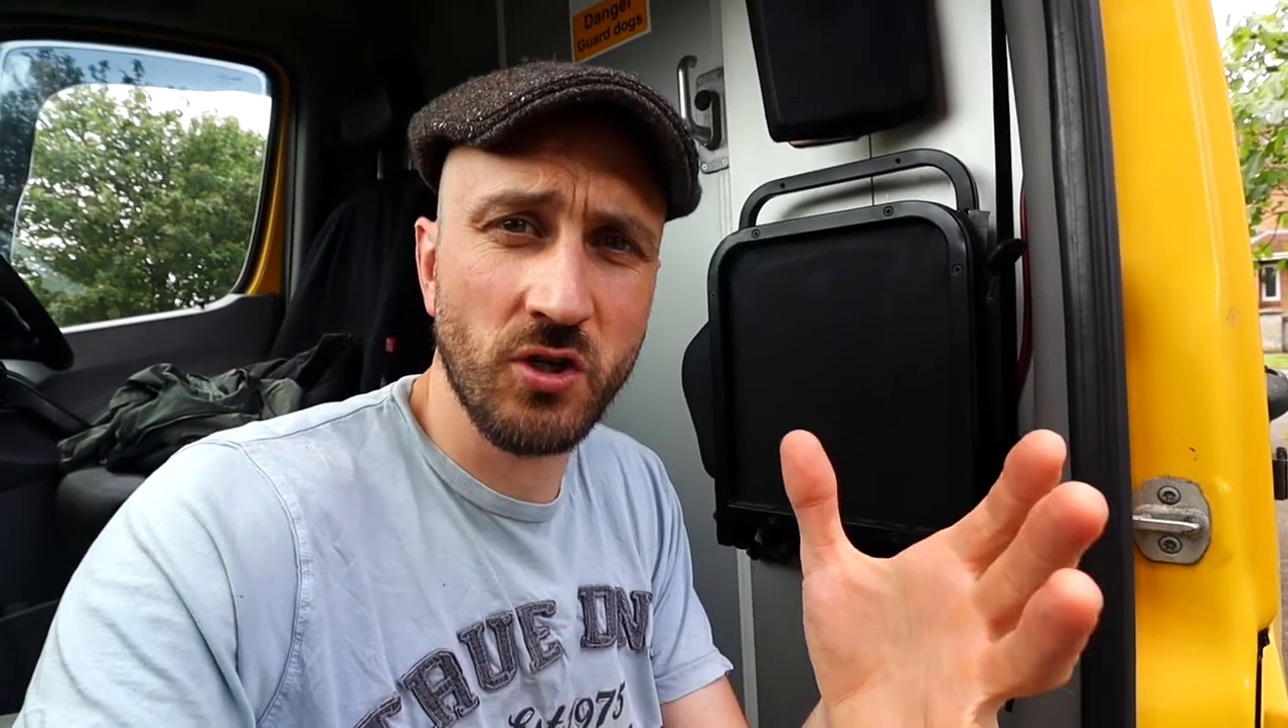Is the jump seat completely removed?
No.